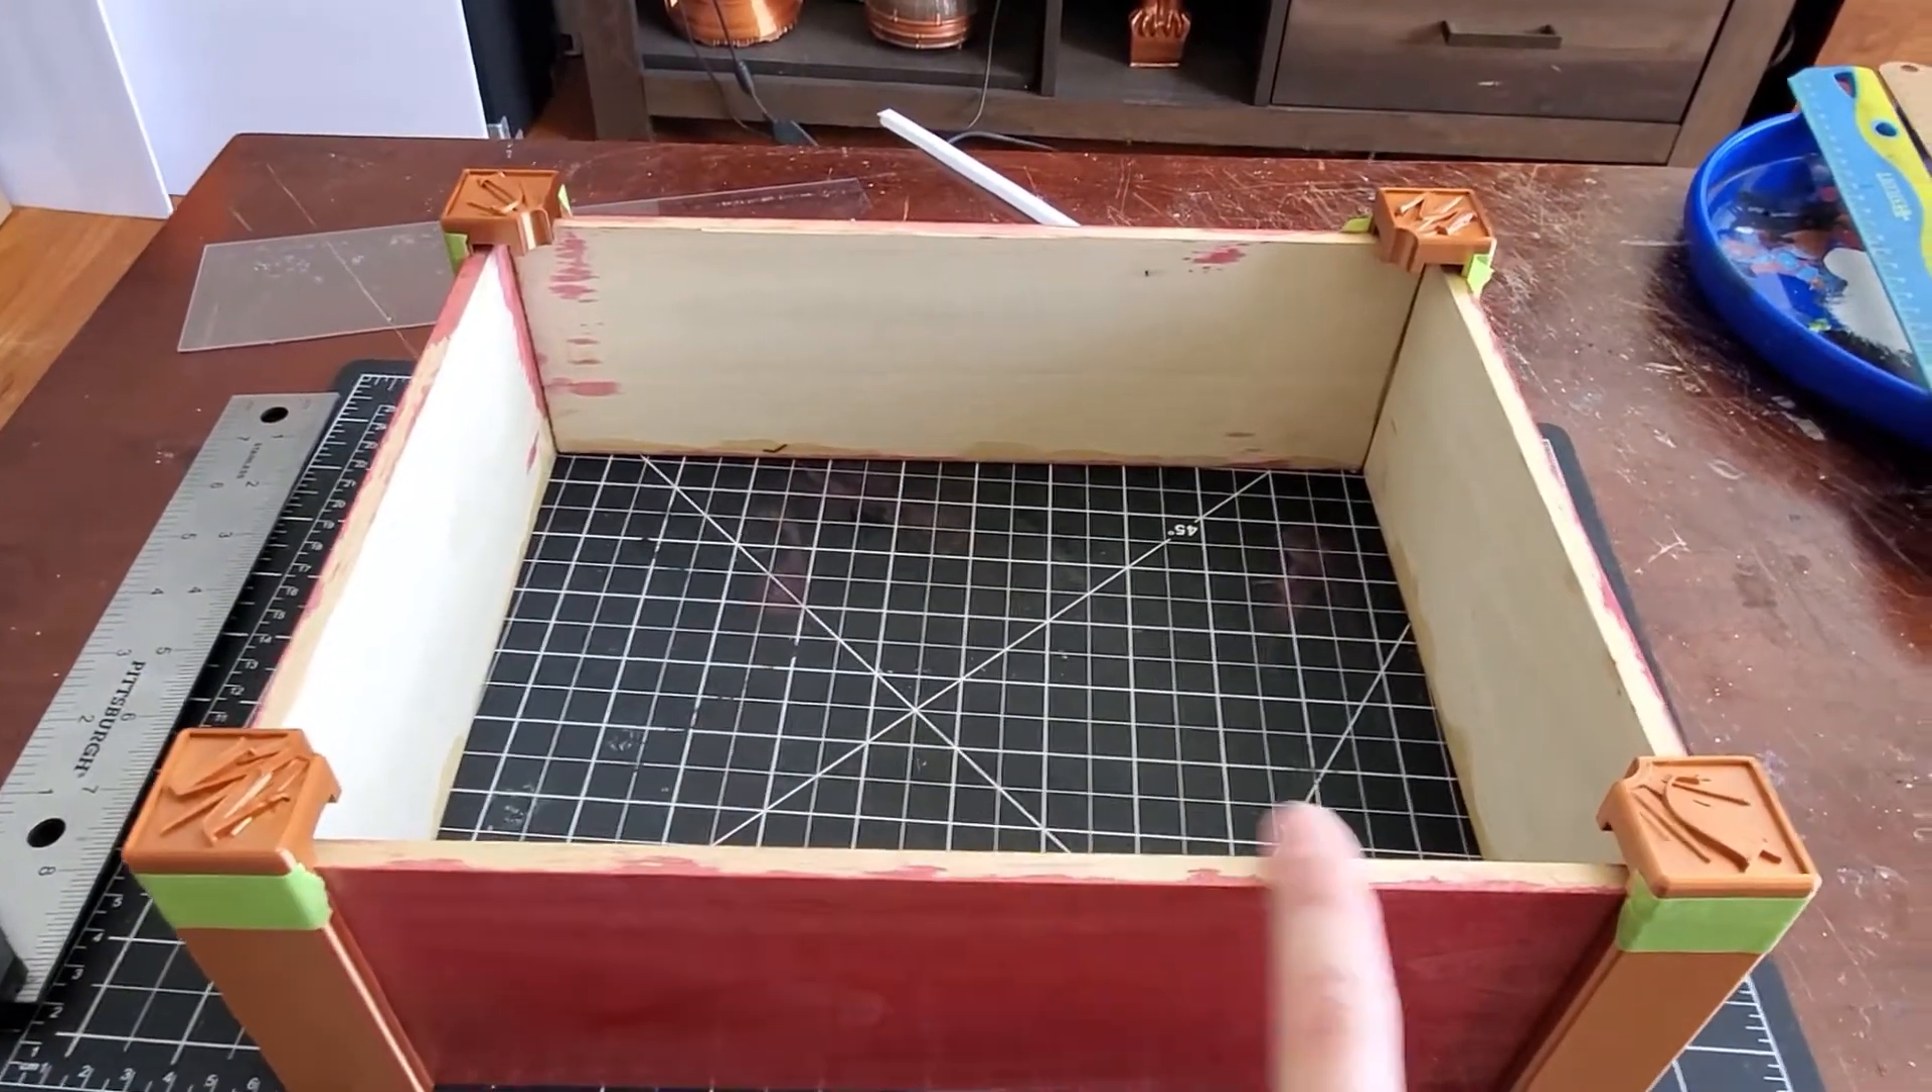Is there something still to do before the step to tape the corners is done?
No.